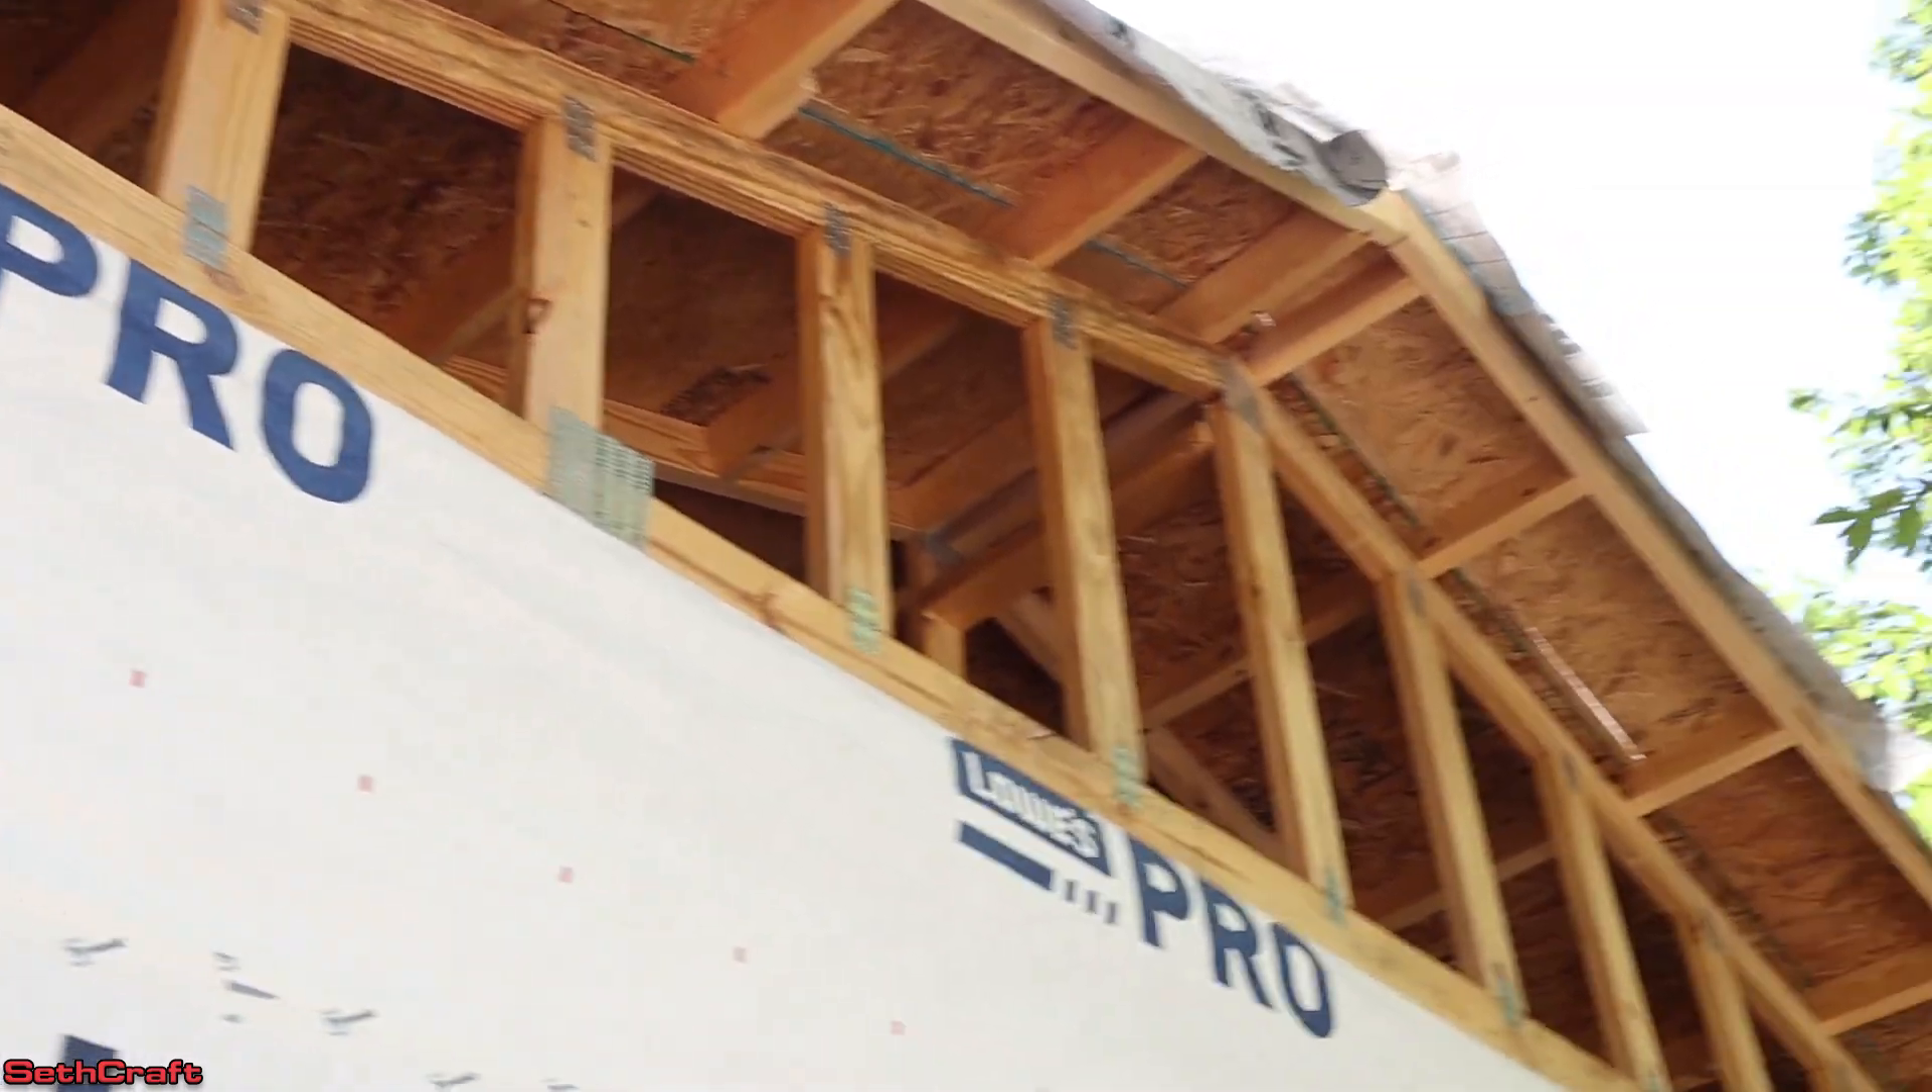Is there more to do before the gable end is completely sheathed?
Yes.